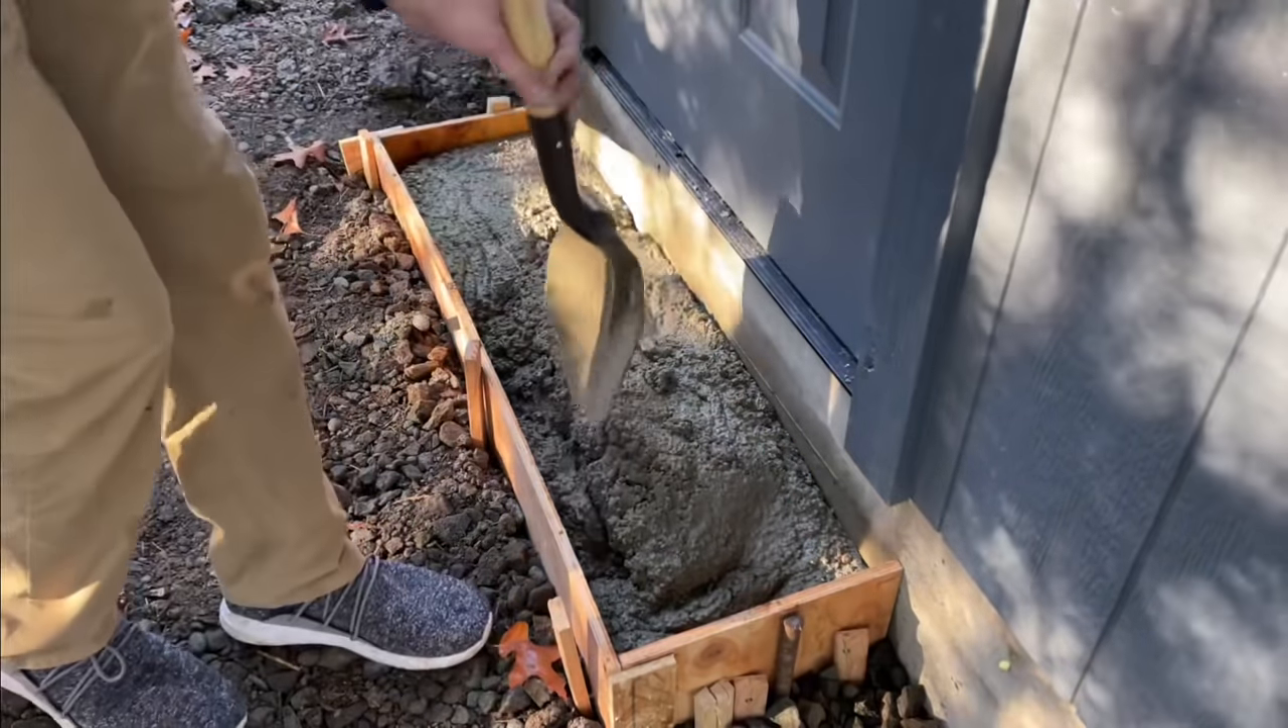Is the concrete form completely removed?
No.